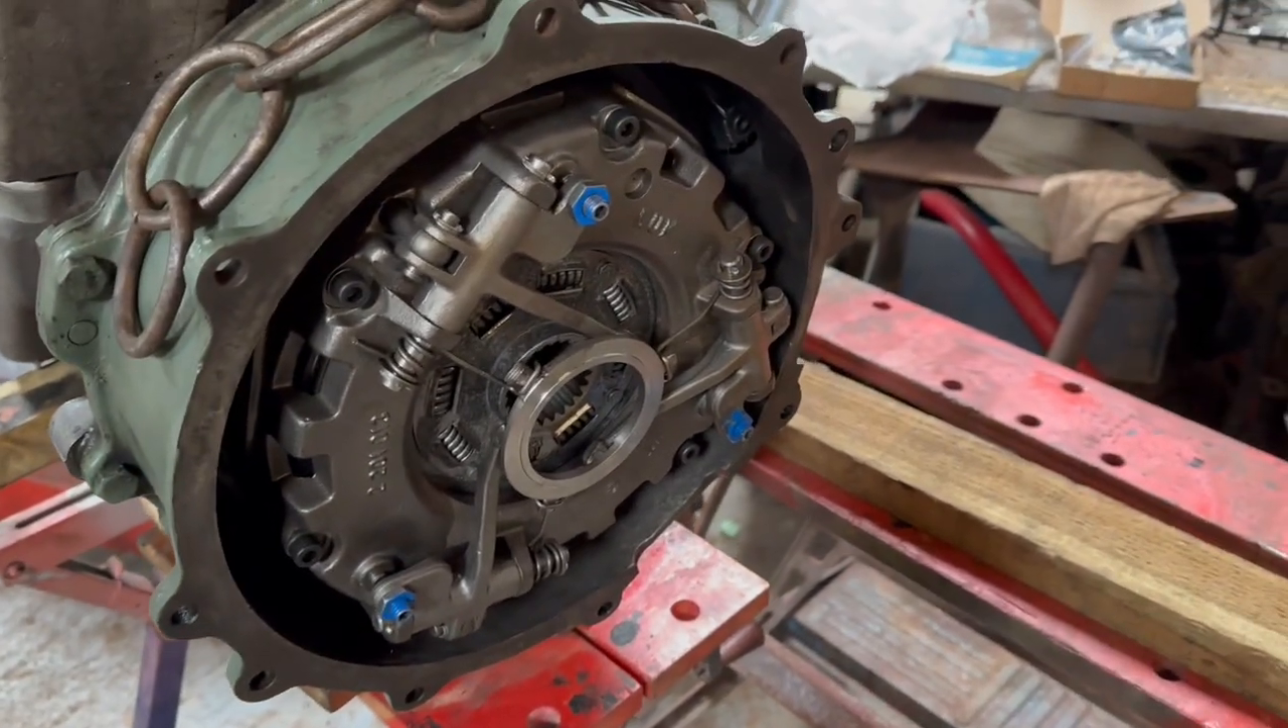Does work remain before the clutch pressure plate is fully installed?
No.